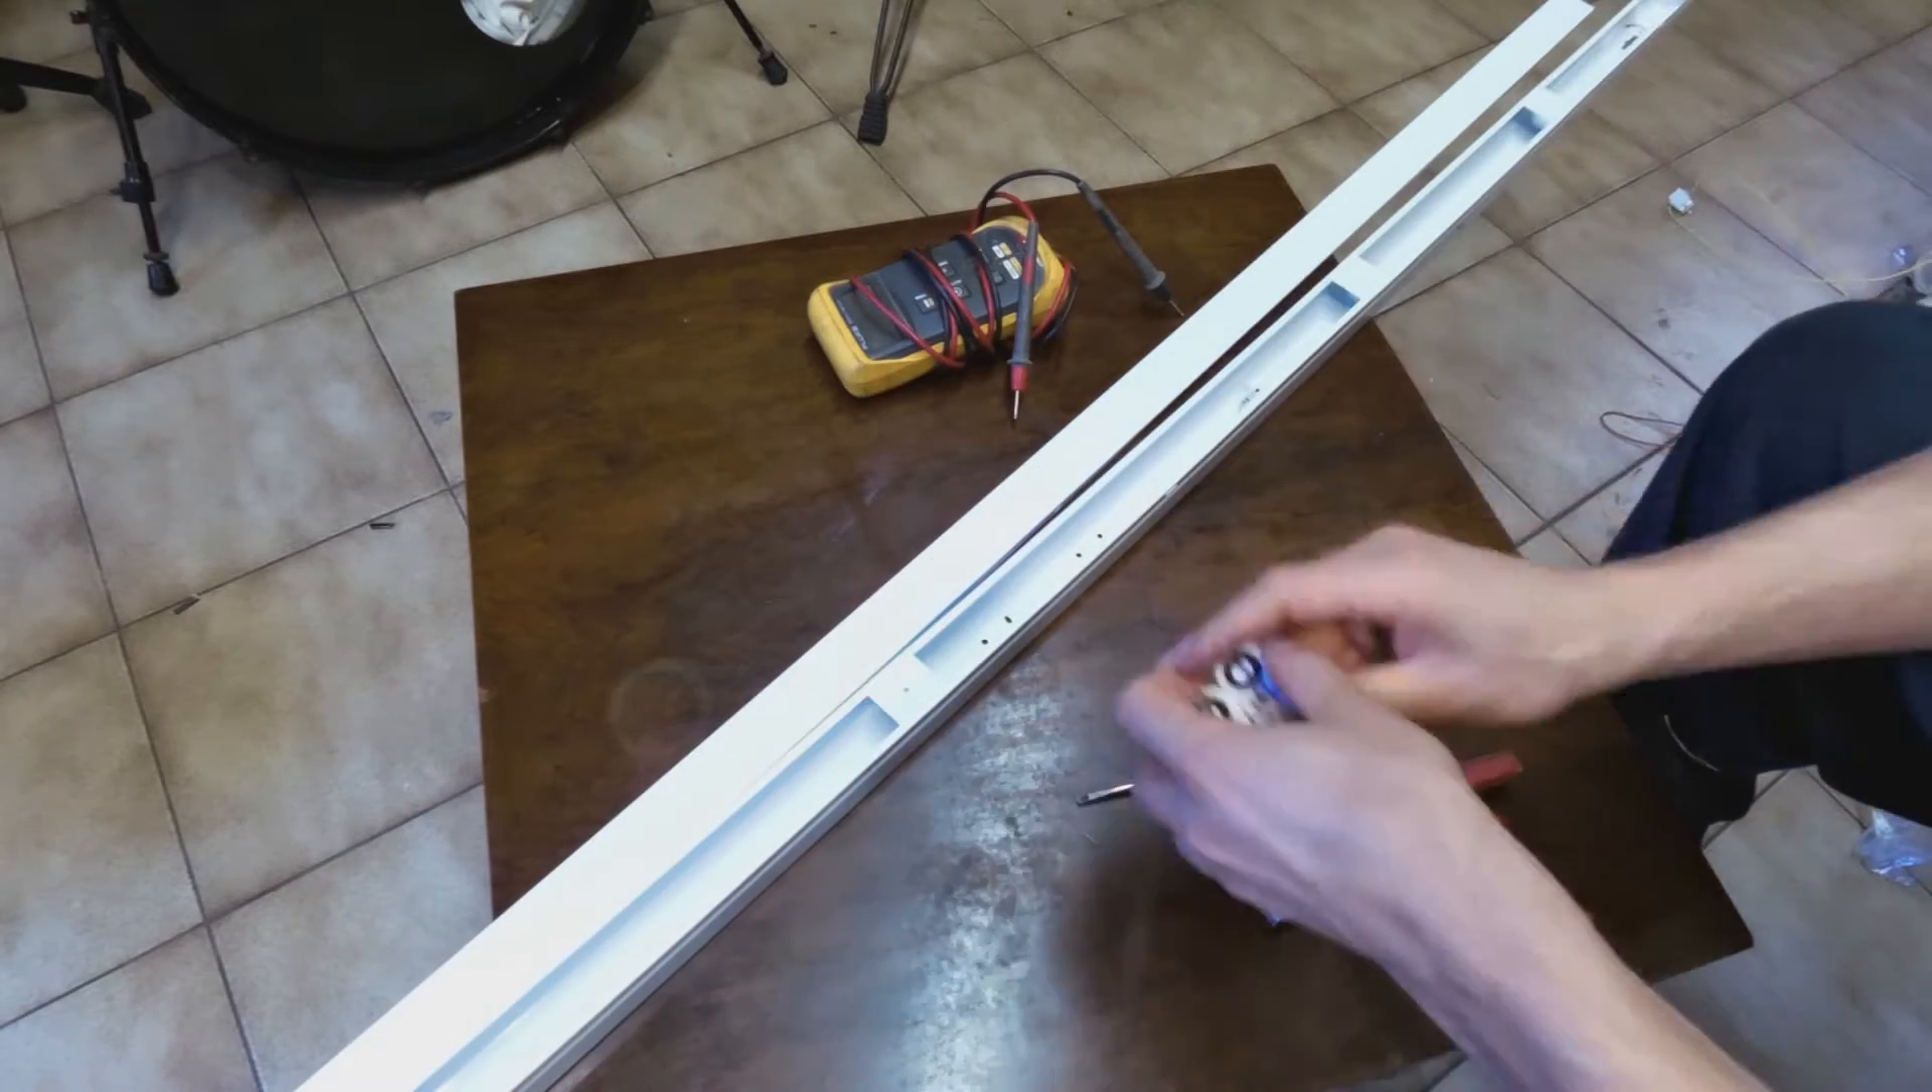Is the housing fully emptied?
Yes.